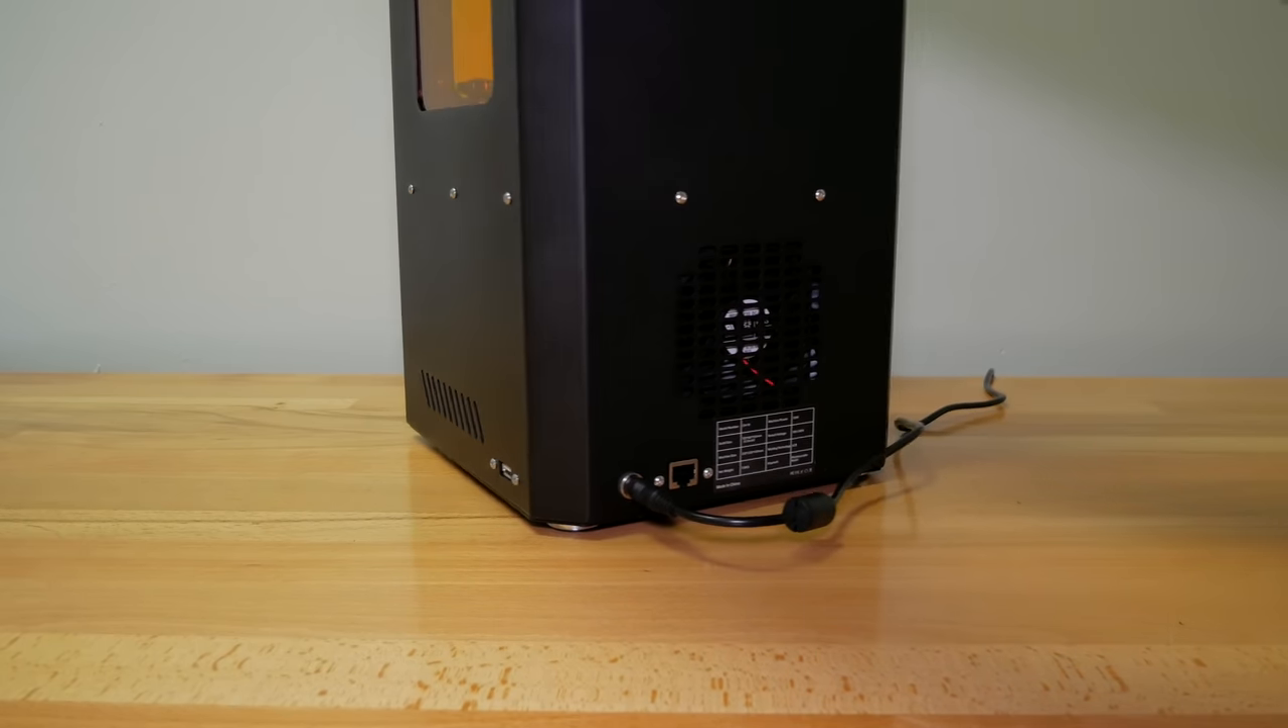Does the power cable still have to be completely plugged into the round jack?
No.